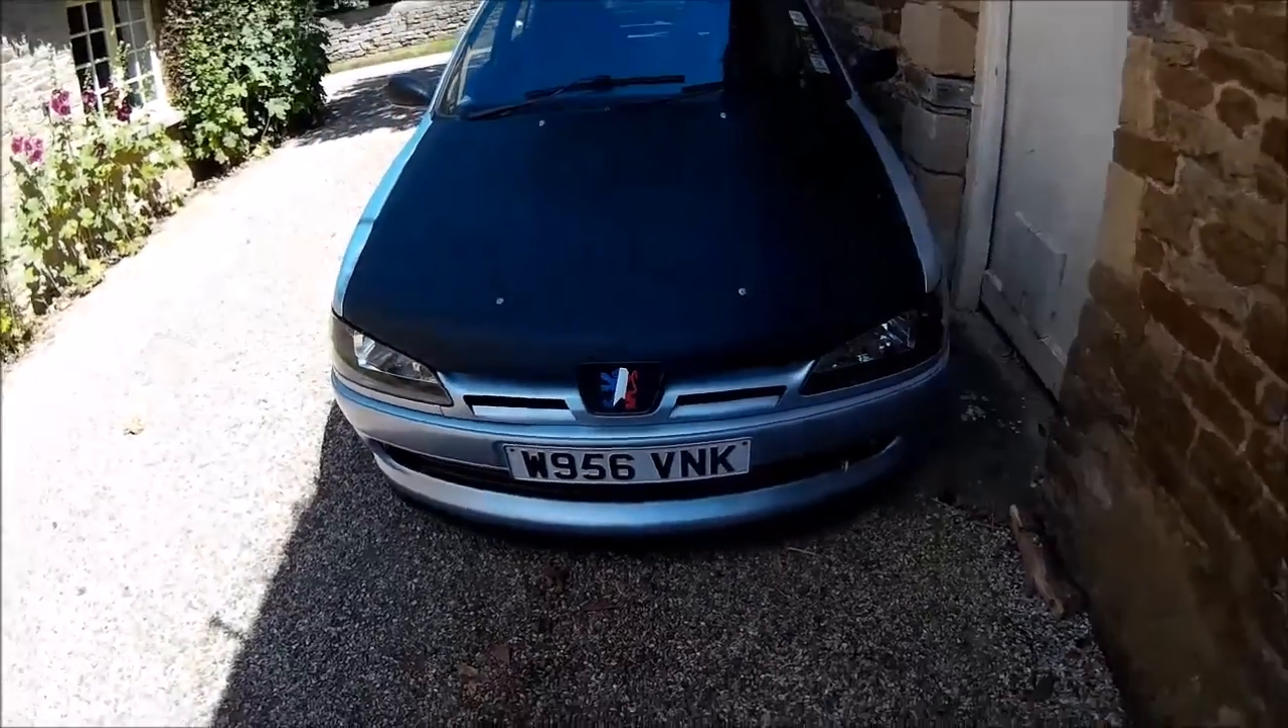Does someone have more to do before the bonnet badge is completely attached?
No.